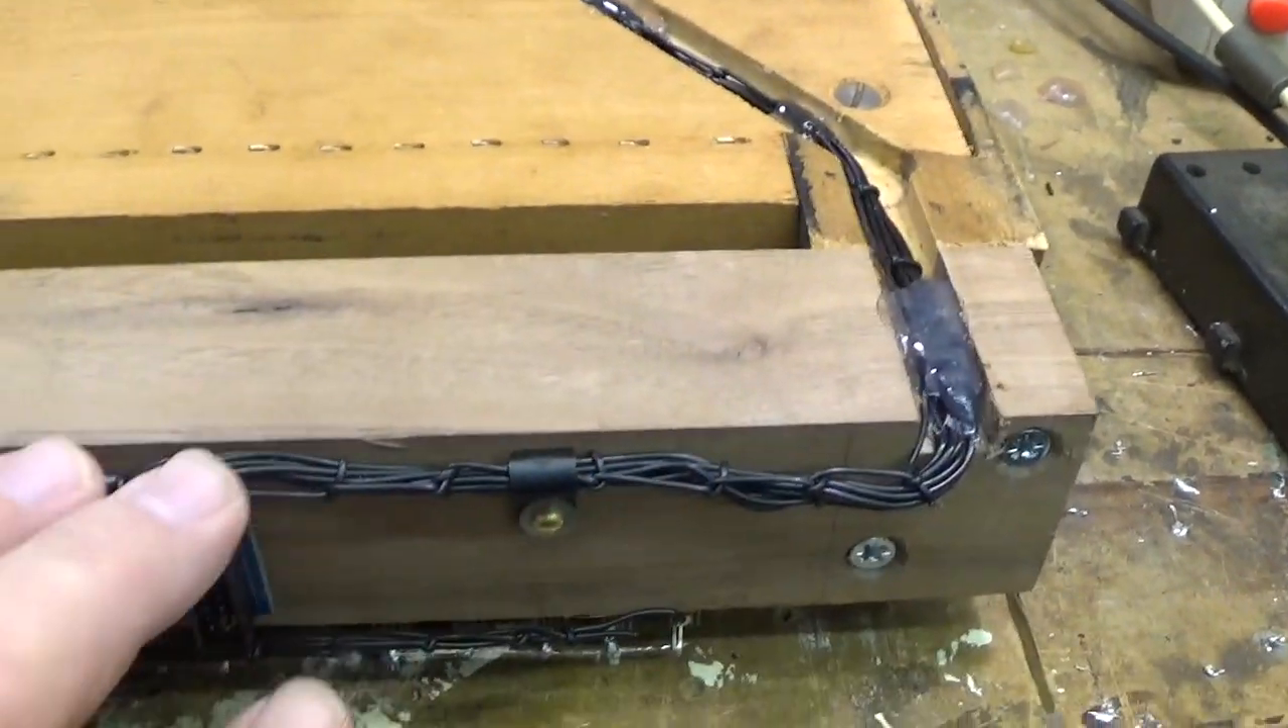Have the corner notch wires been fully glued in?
Yes.